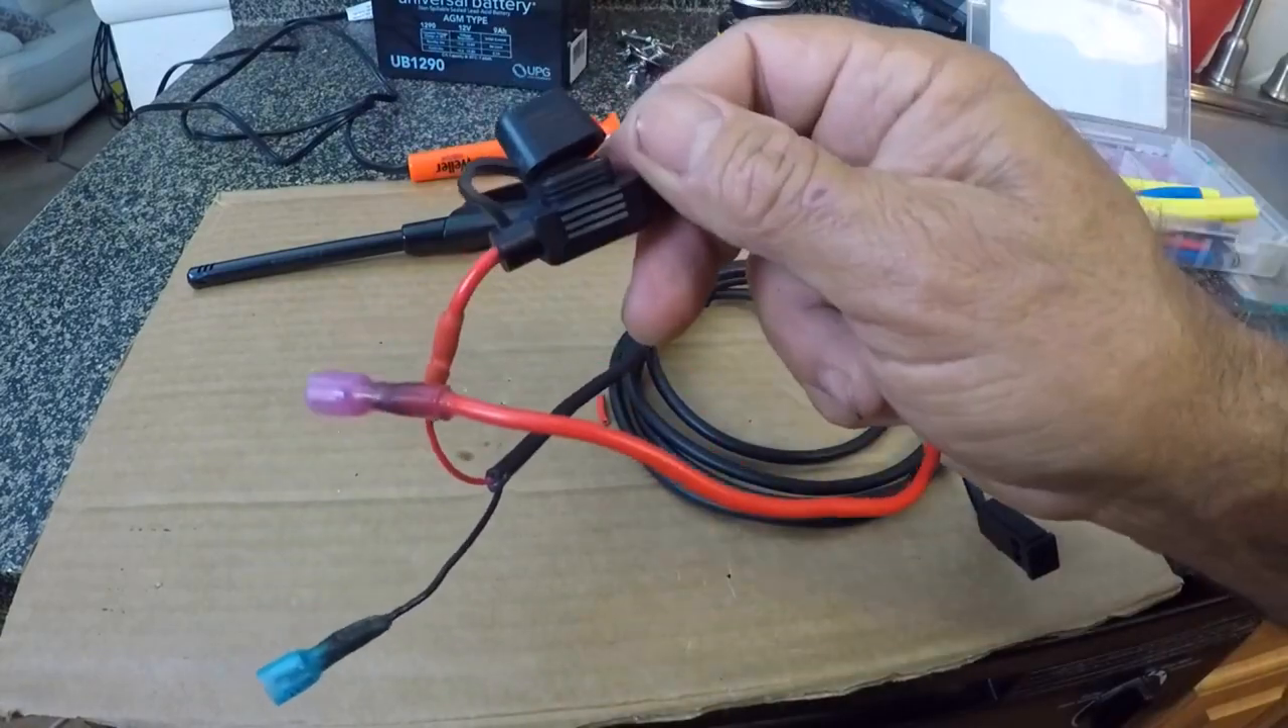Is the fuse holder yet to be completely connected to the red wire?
No.